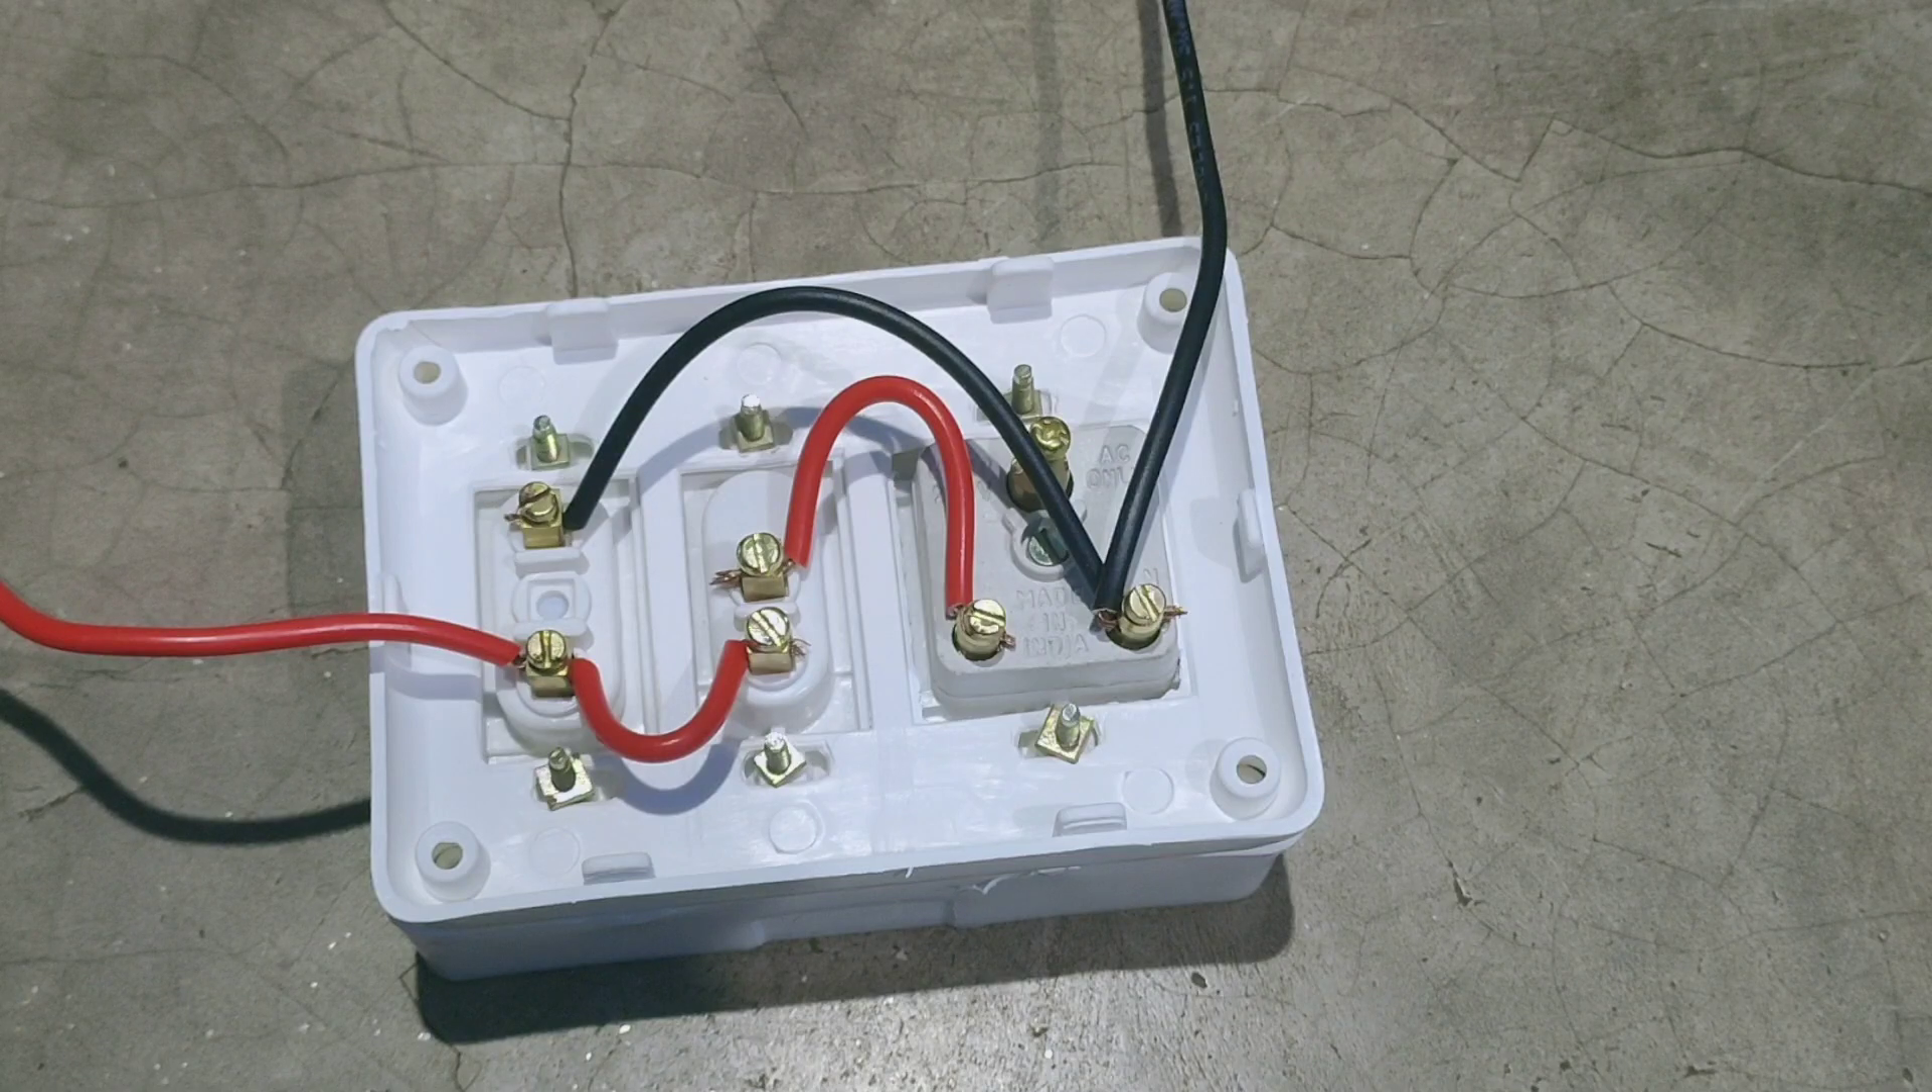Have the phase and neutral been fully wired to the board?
Yes.